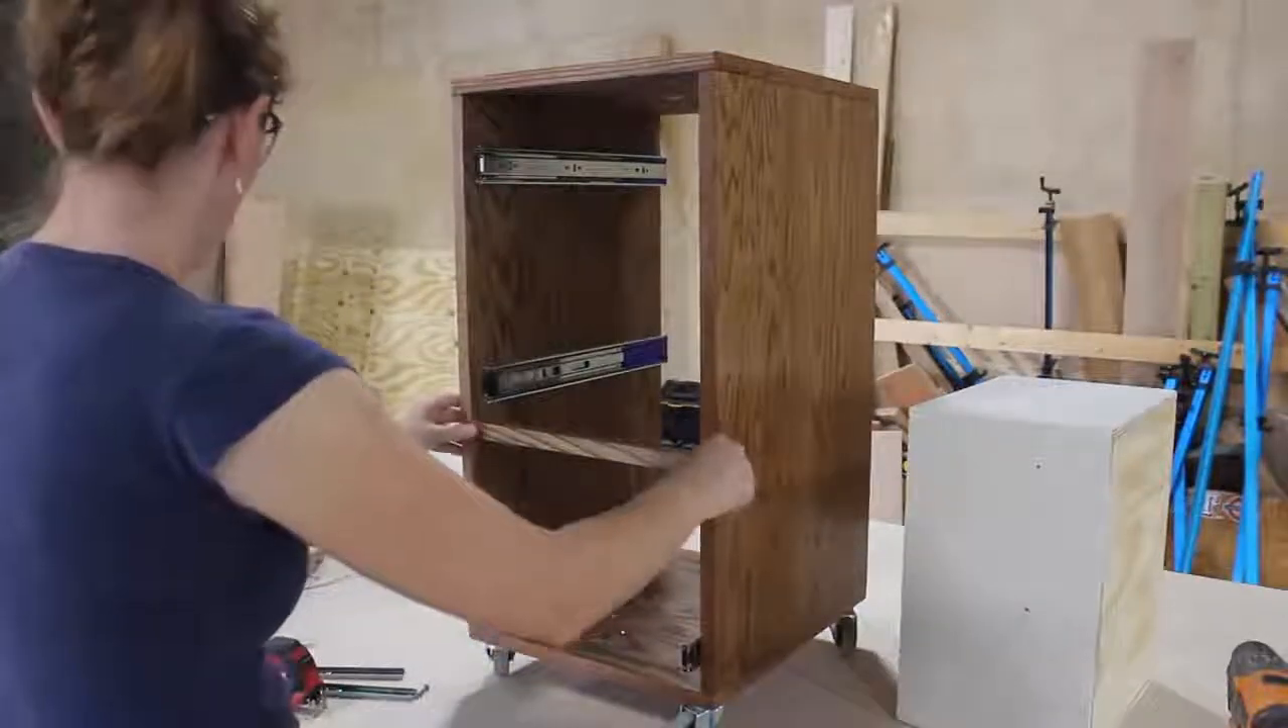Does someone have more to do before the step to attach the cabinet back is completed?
Yes.